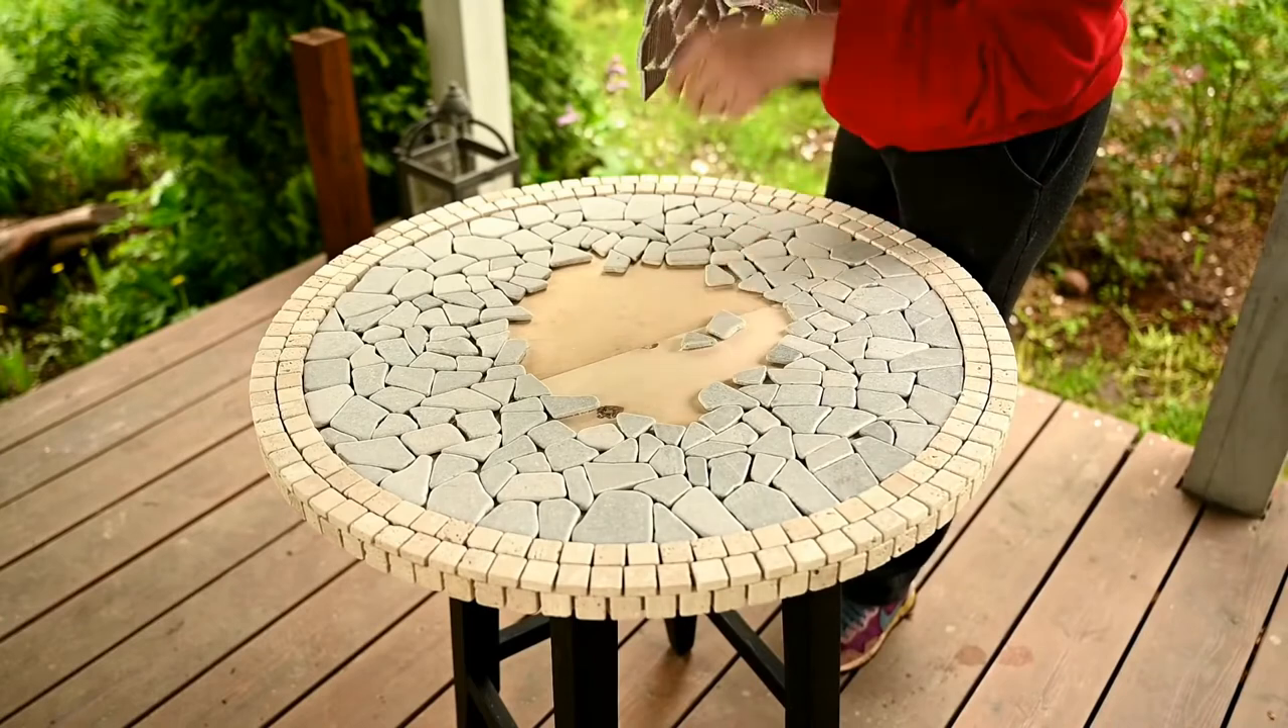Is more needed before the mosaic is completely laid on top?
Yes.